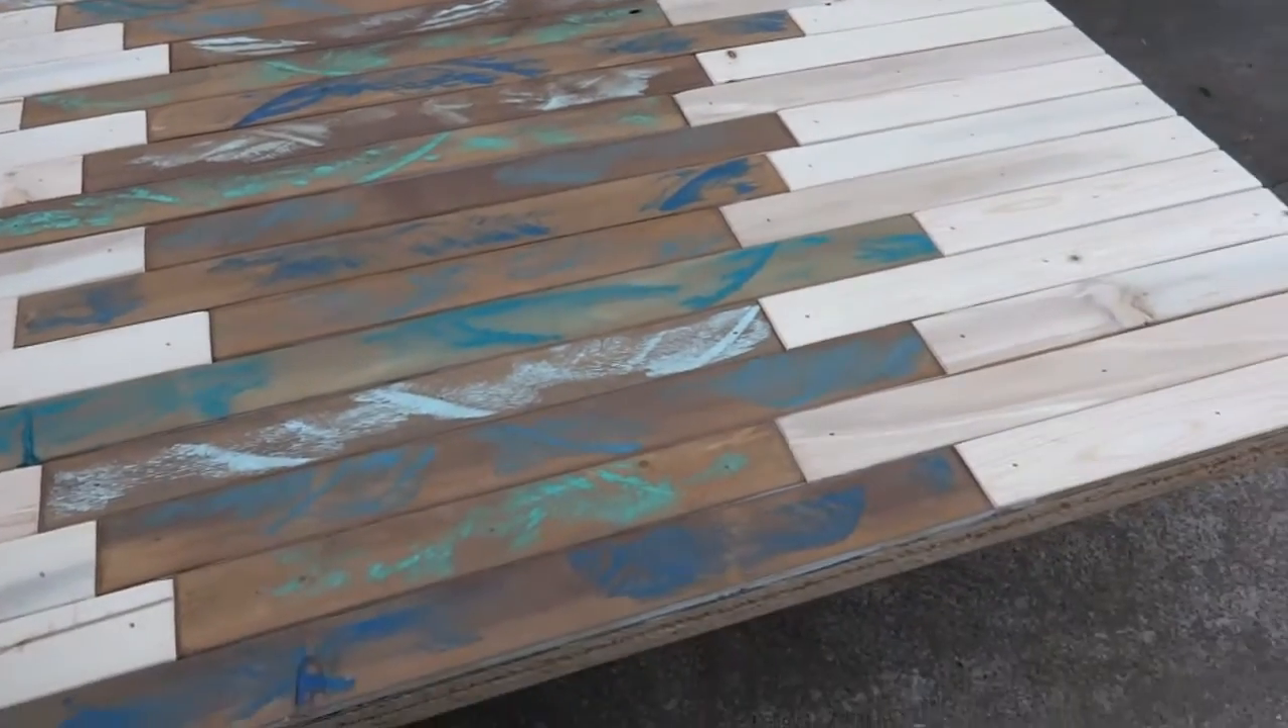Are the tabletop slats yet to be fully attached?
No.